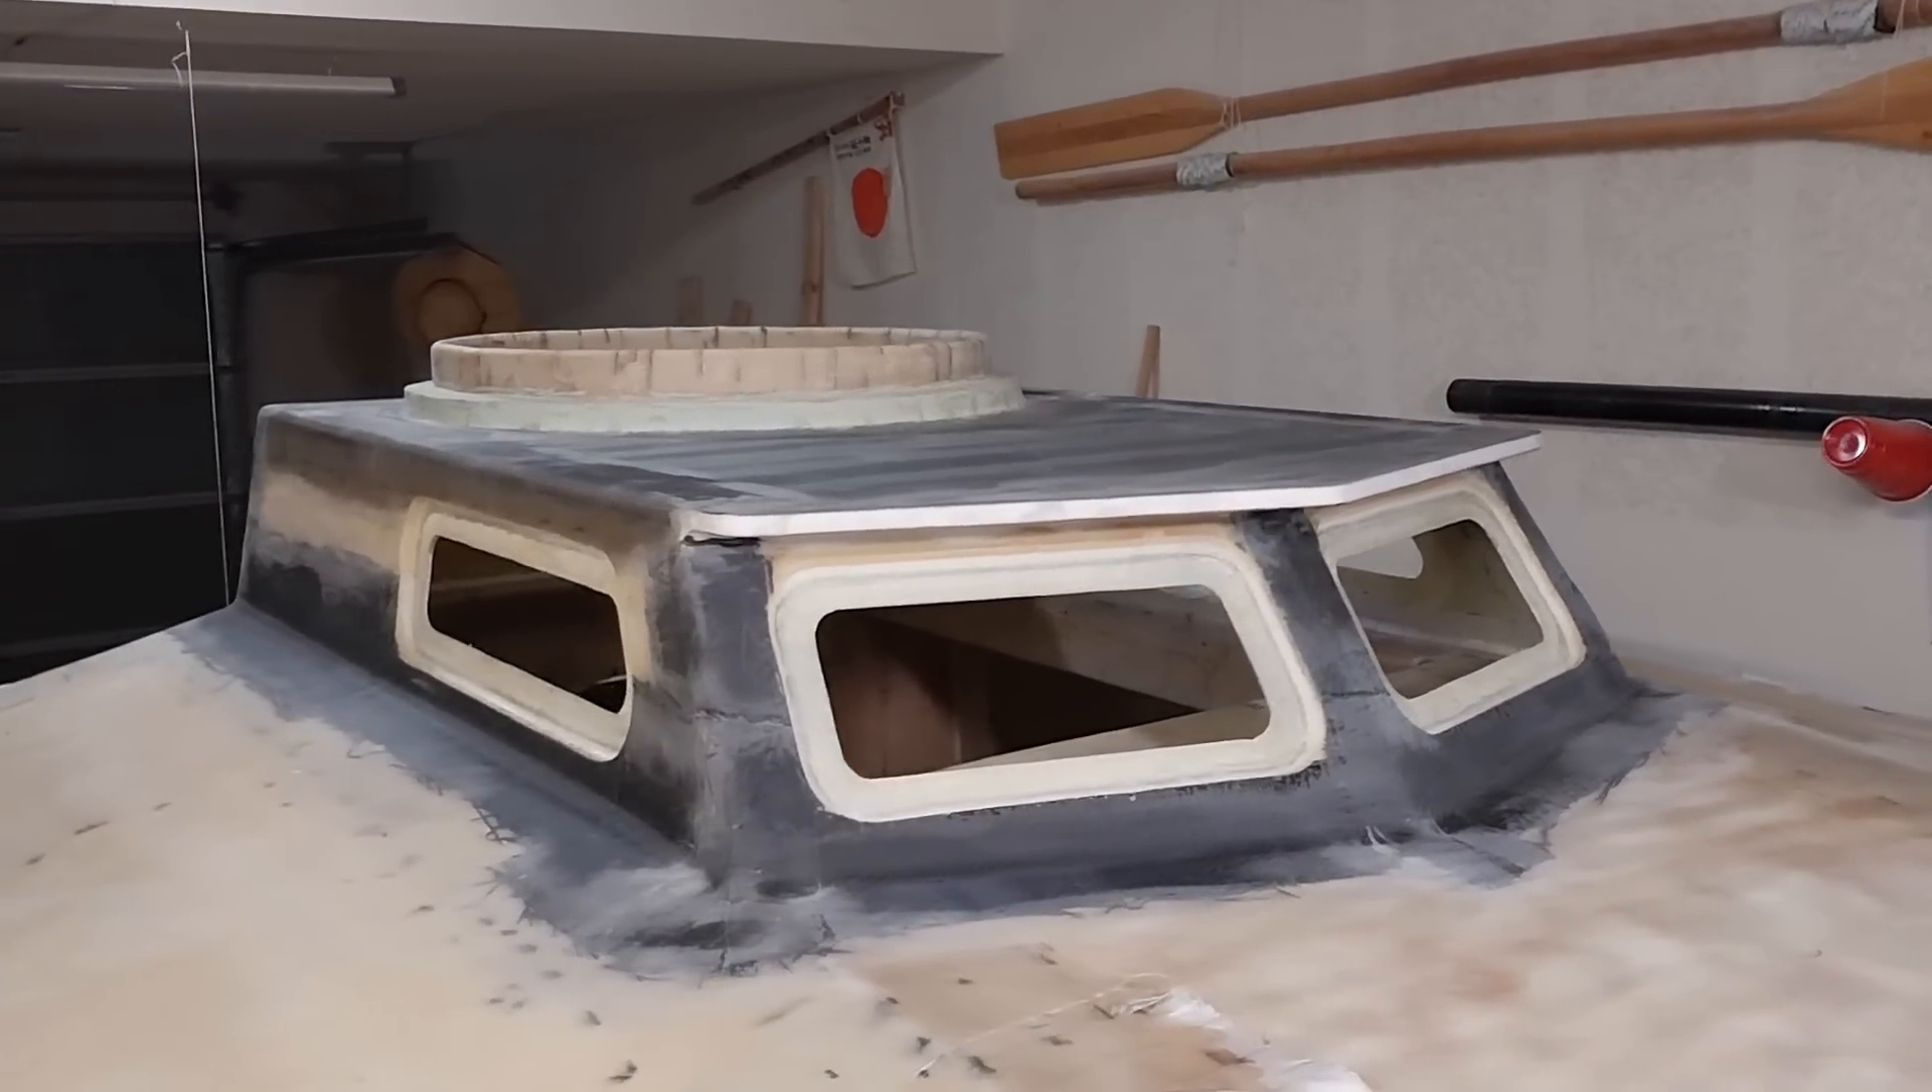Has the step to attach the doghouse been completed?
Yes.